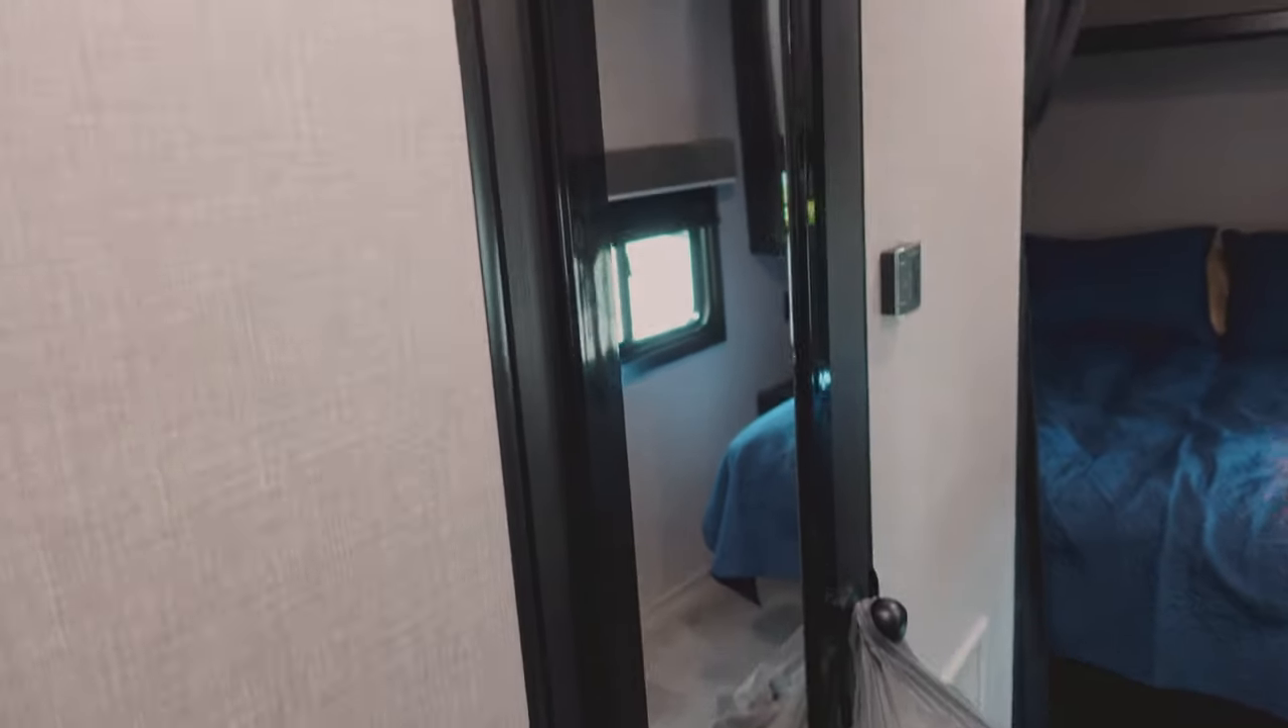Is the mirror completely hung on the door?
Yes.